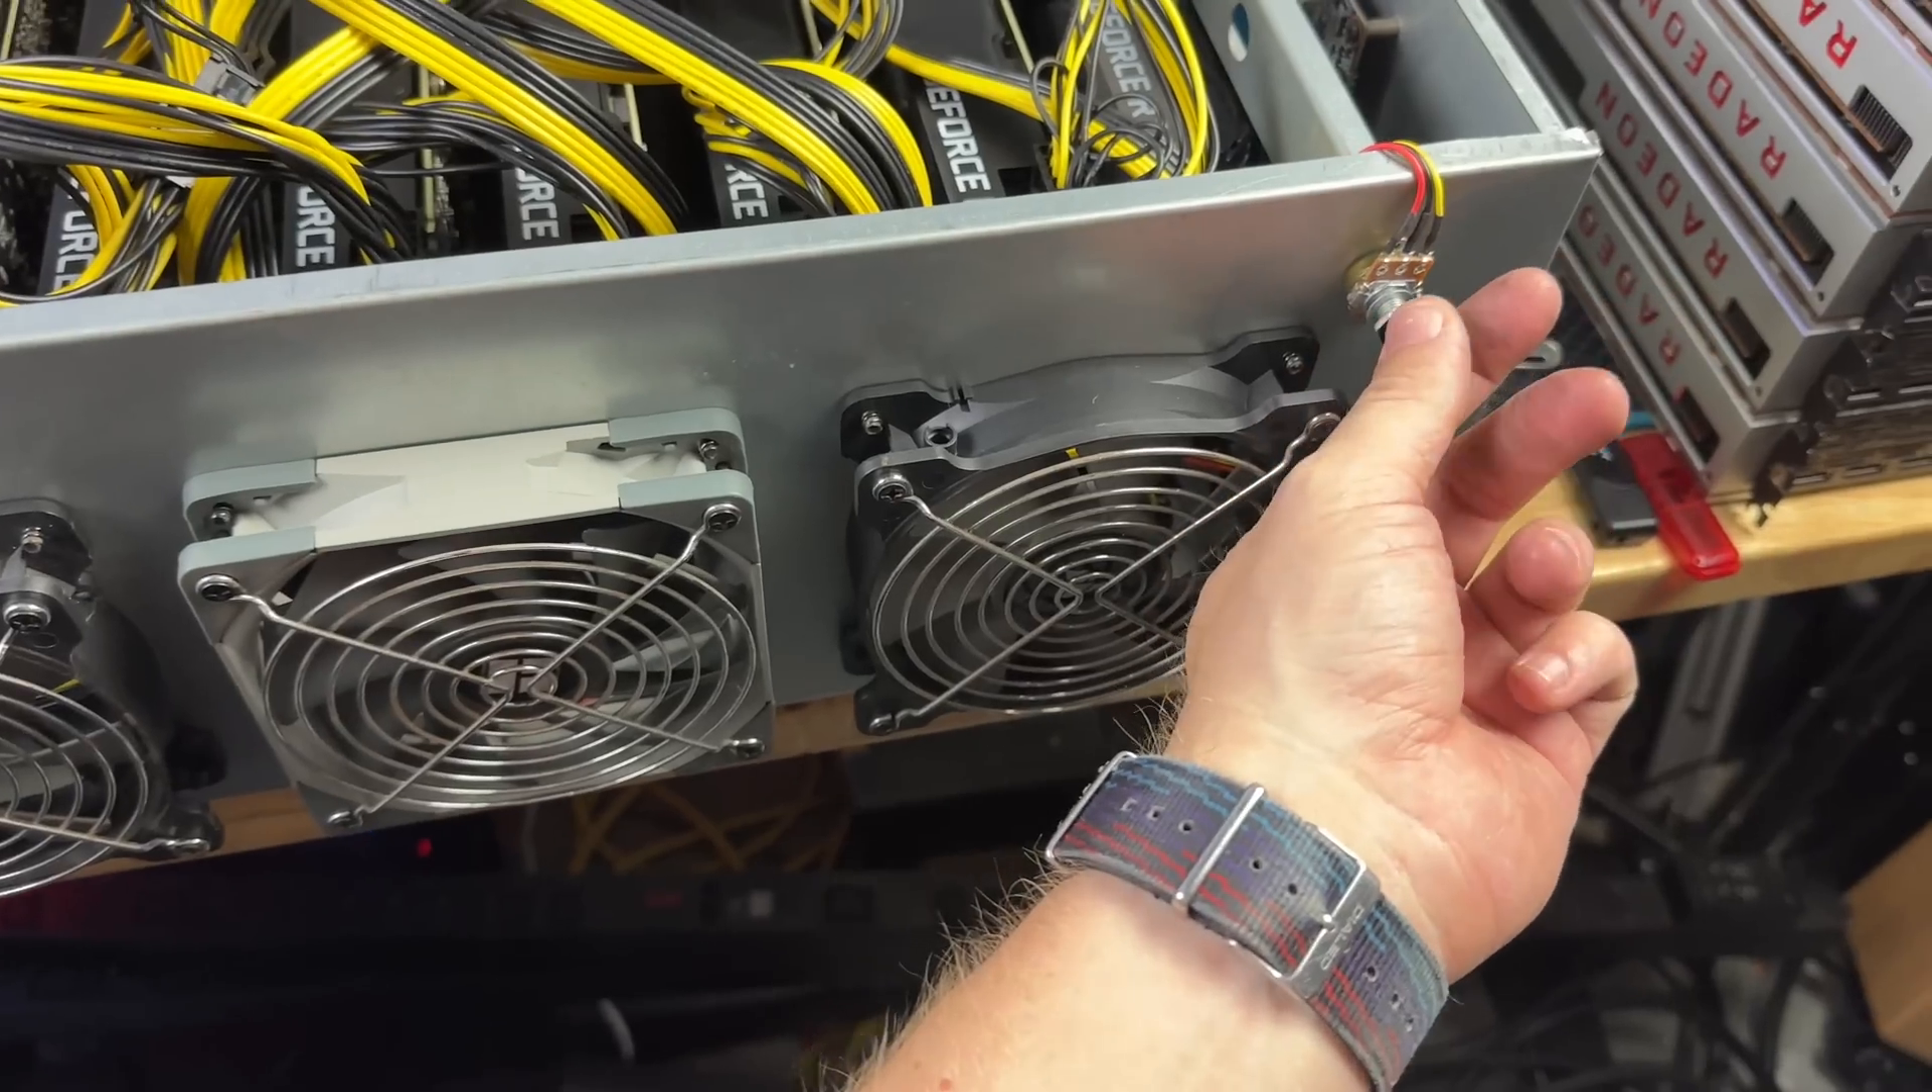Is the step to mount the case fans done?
Yes.